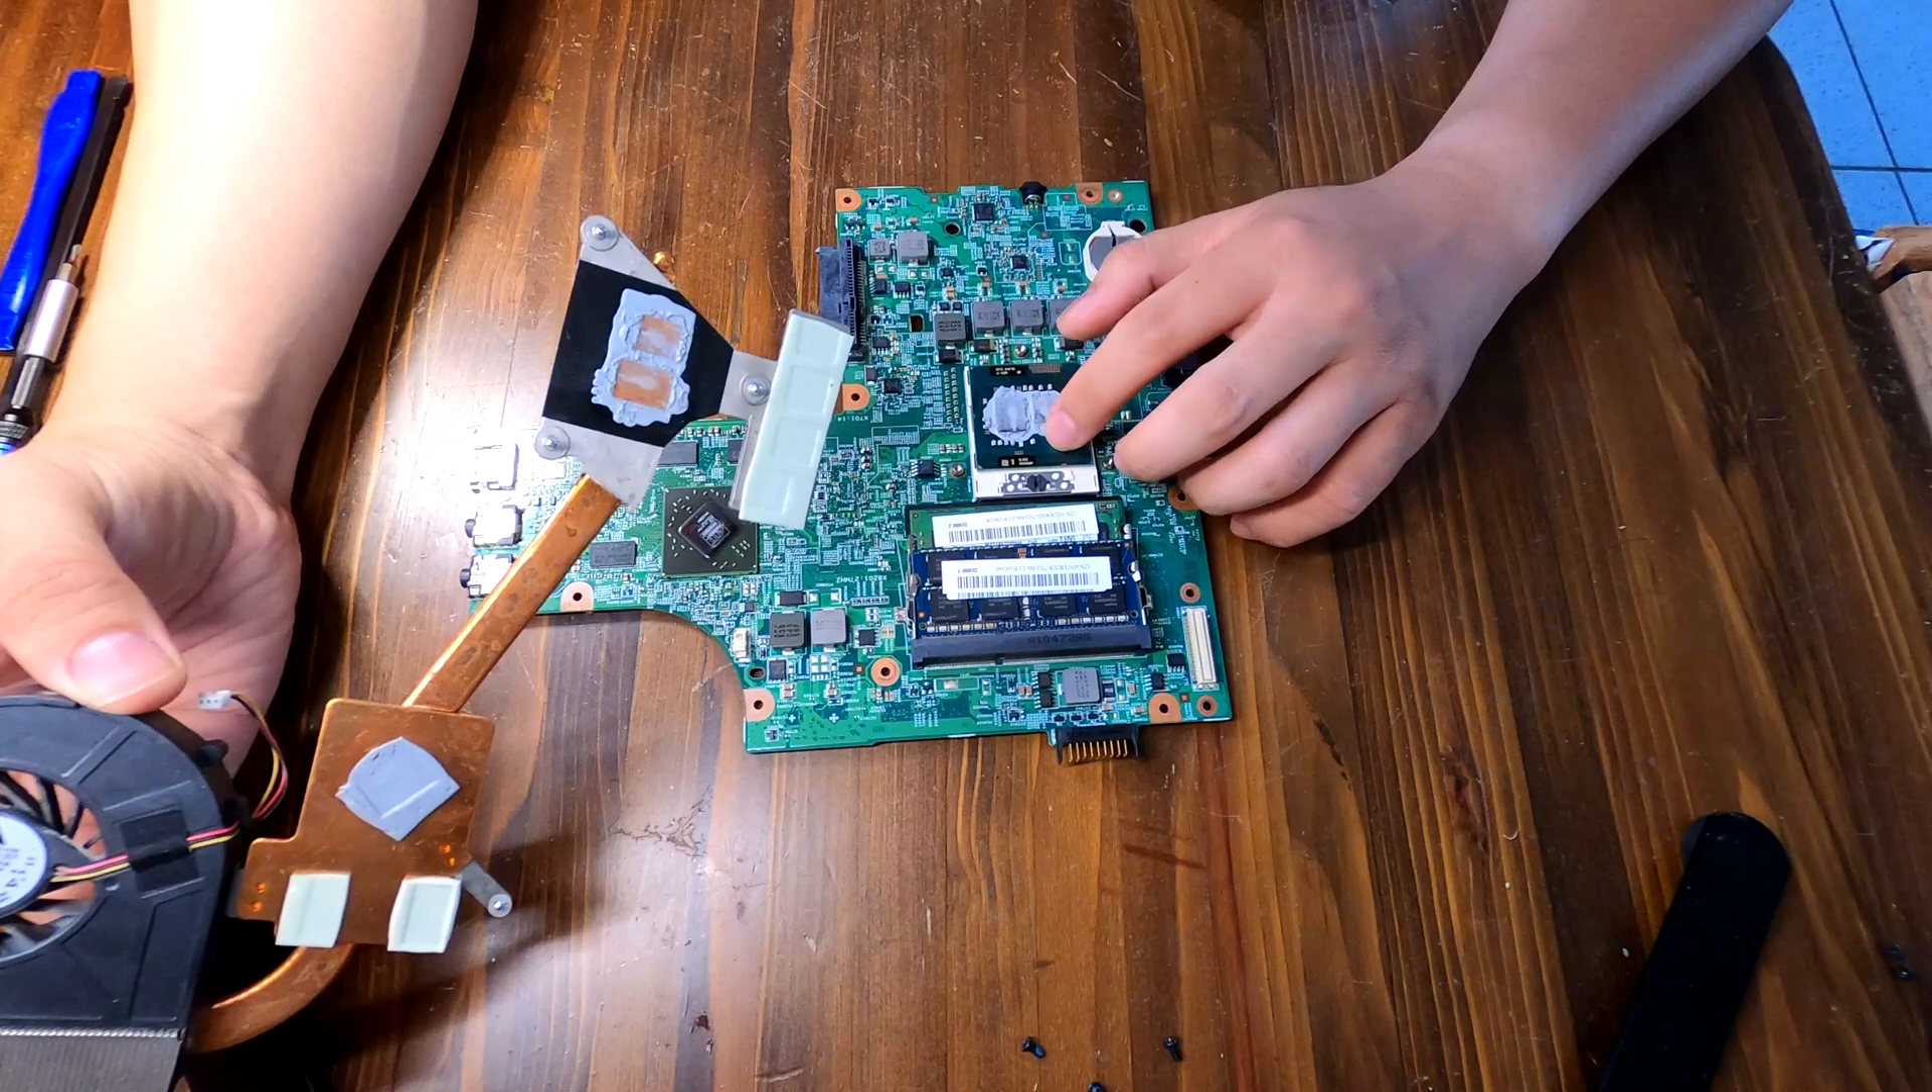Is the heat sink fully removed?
Yes.